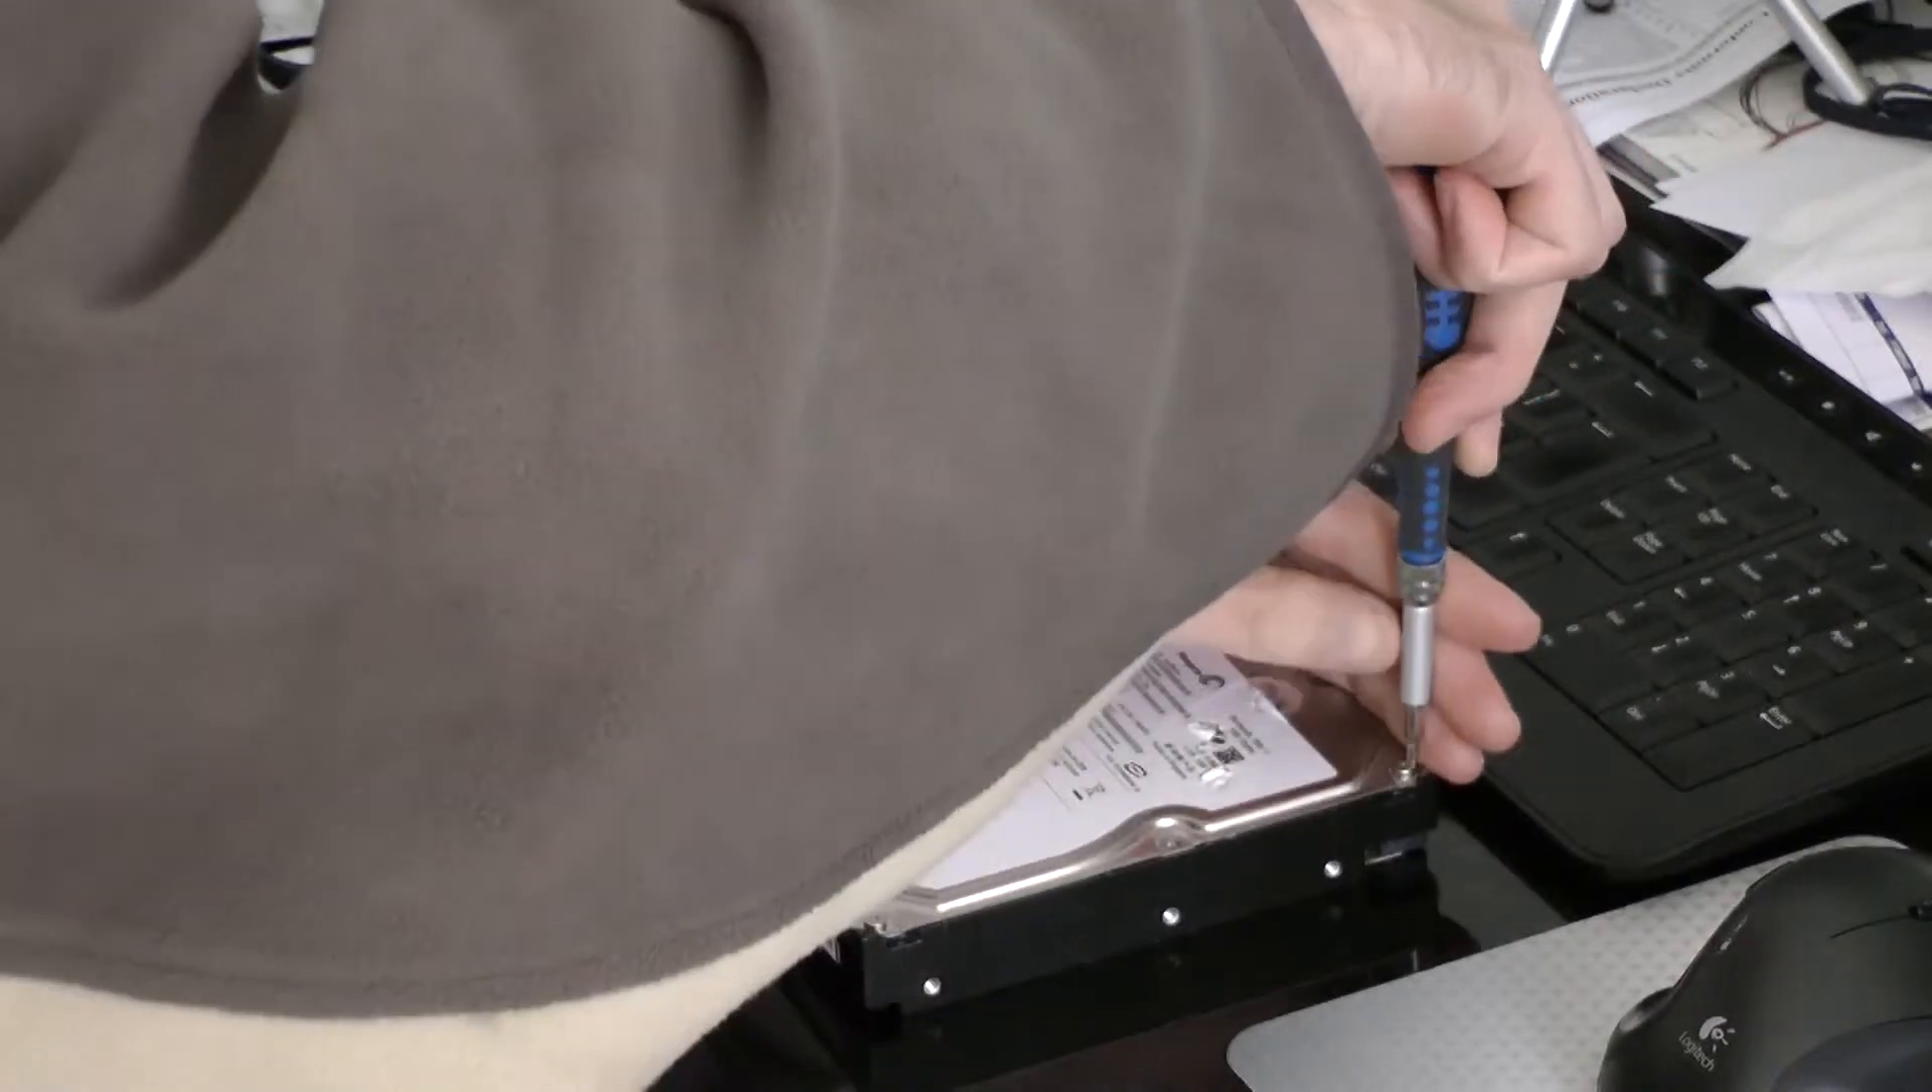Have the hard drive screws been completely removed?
No.